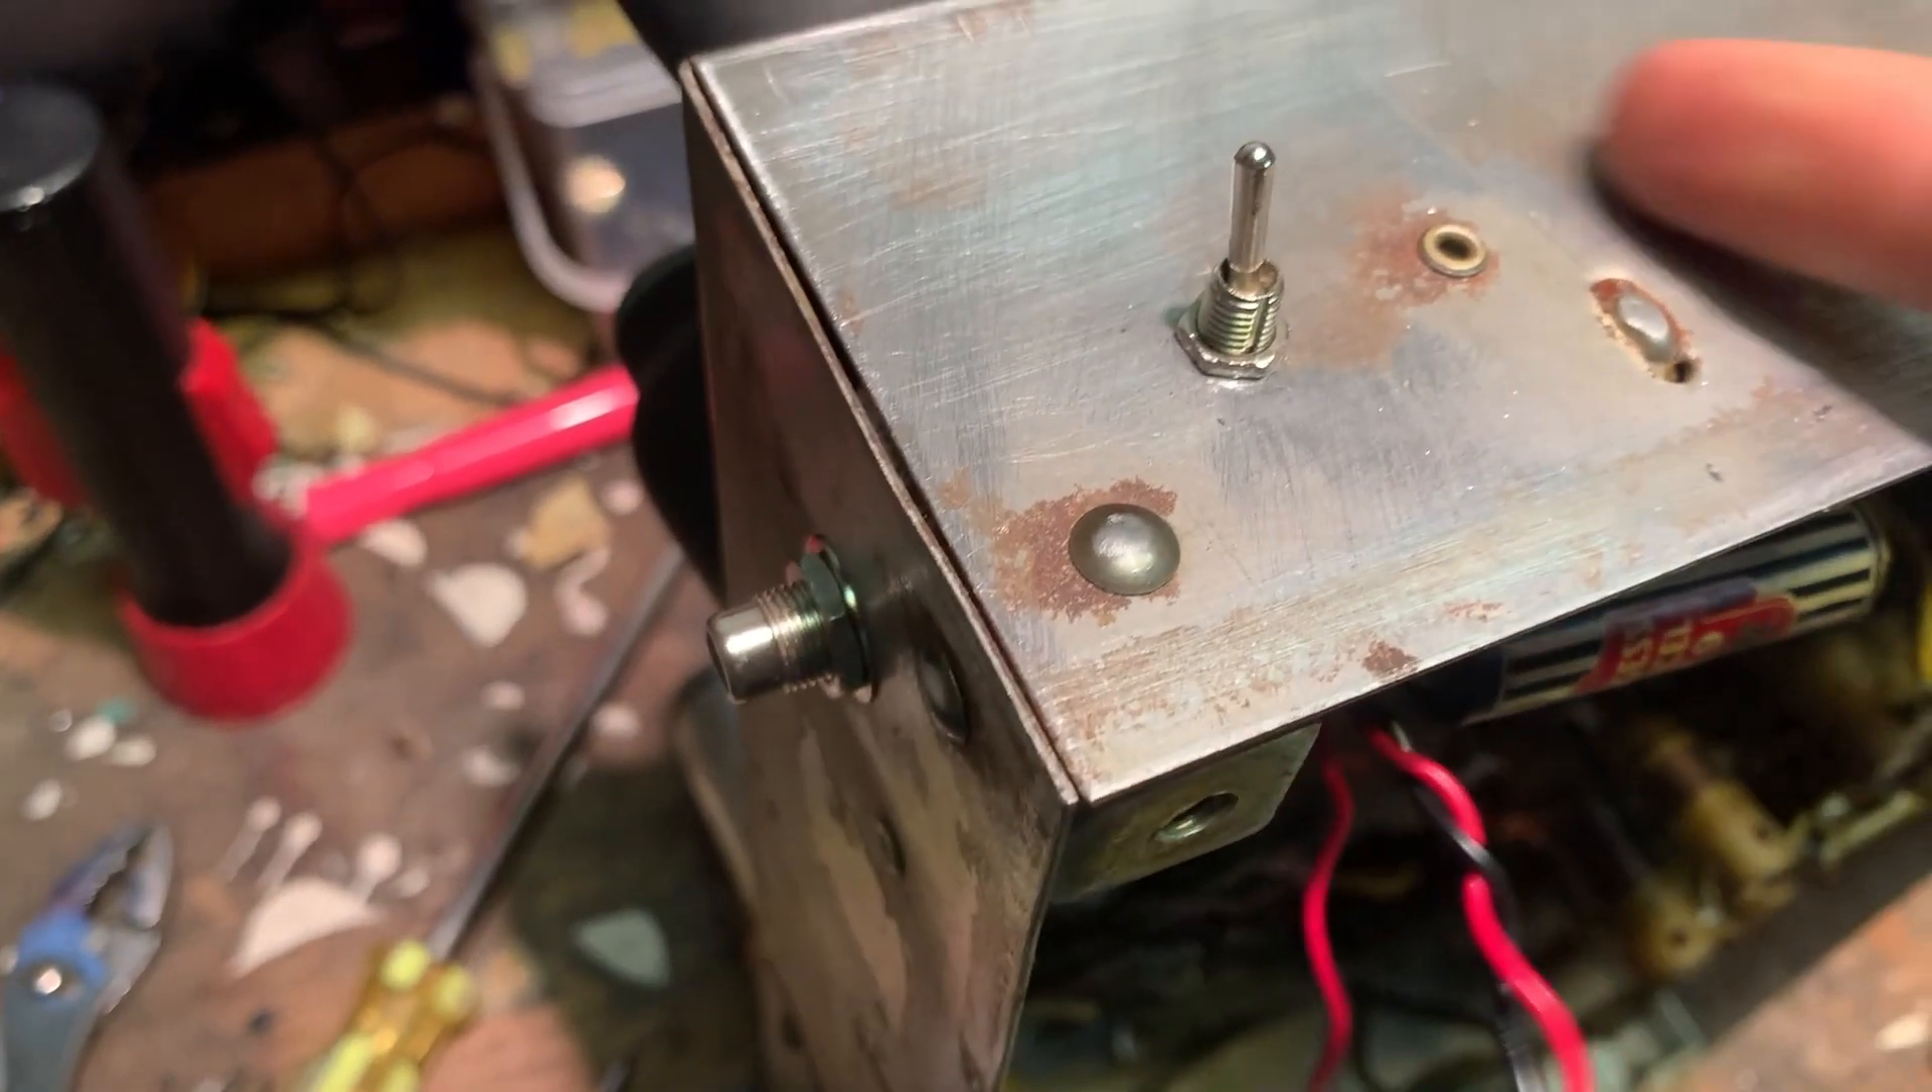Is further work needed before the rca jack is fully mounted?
No.